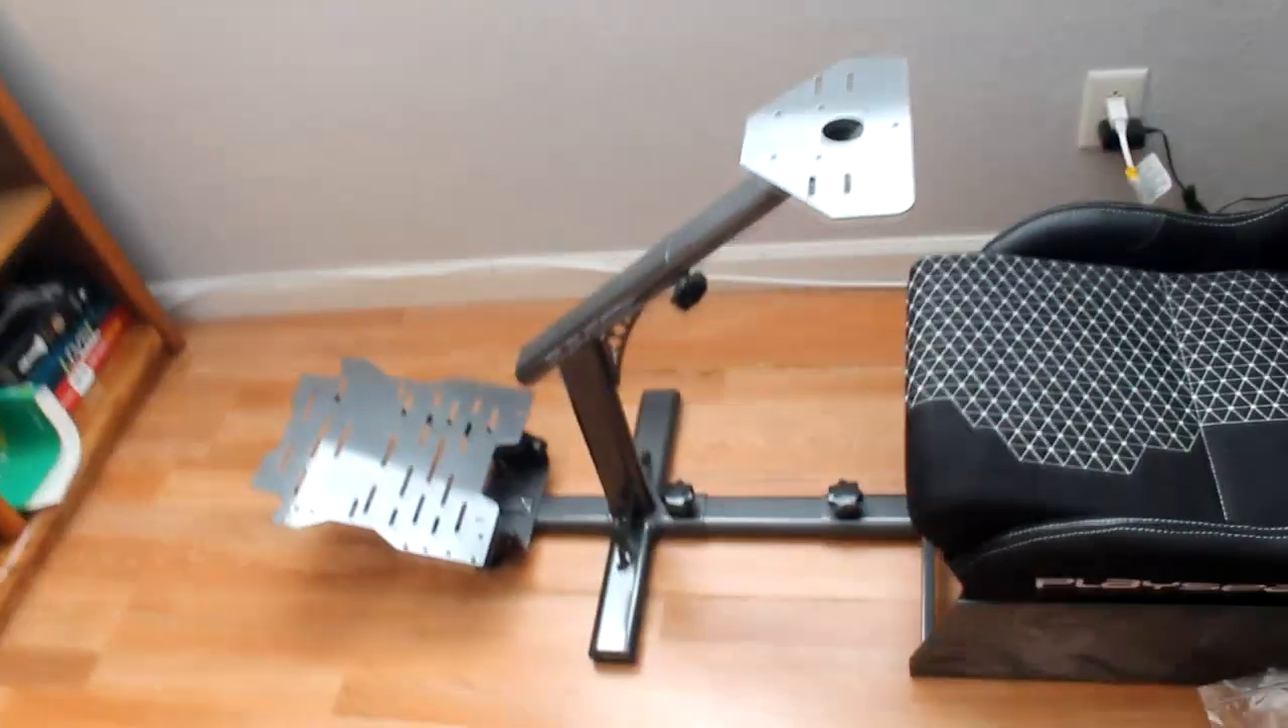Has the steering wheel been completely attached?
No.